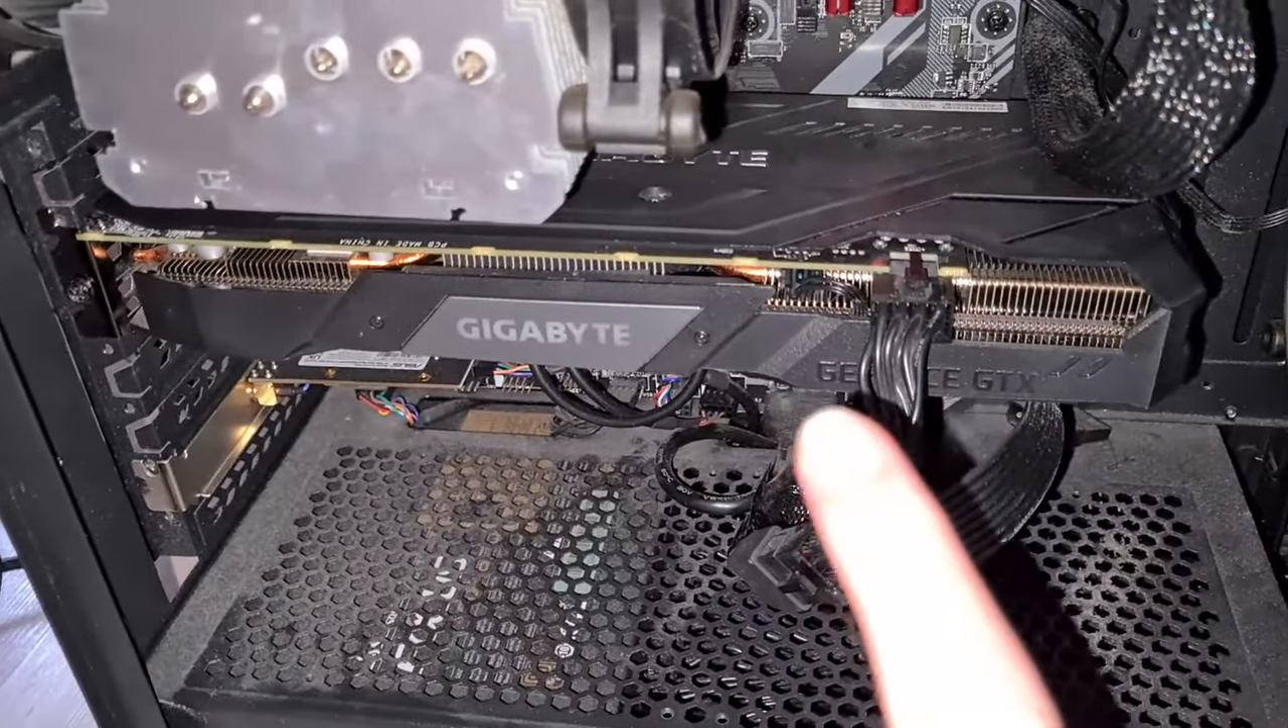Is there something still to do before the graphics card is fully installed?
No.